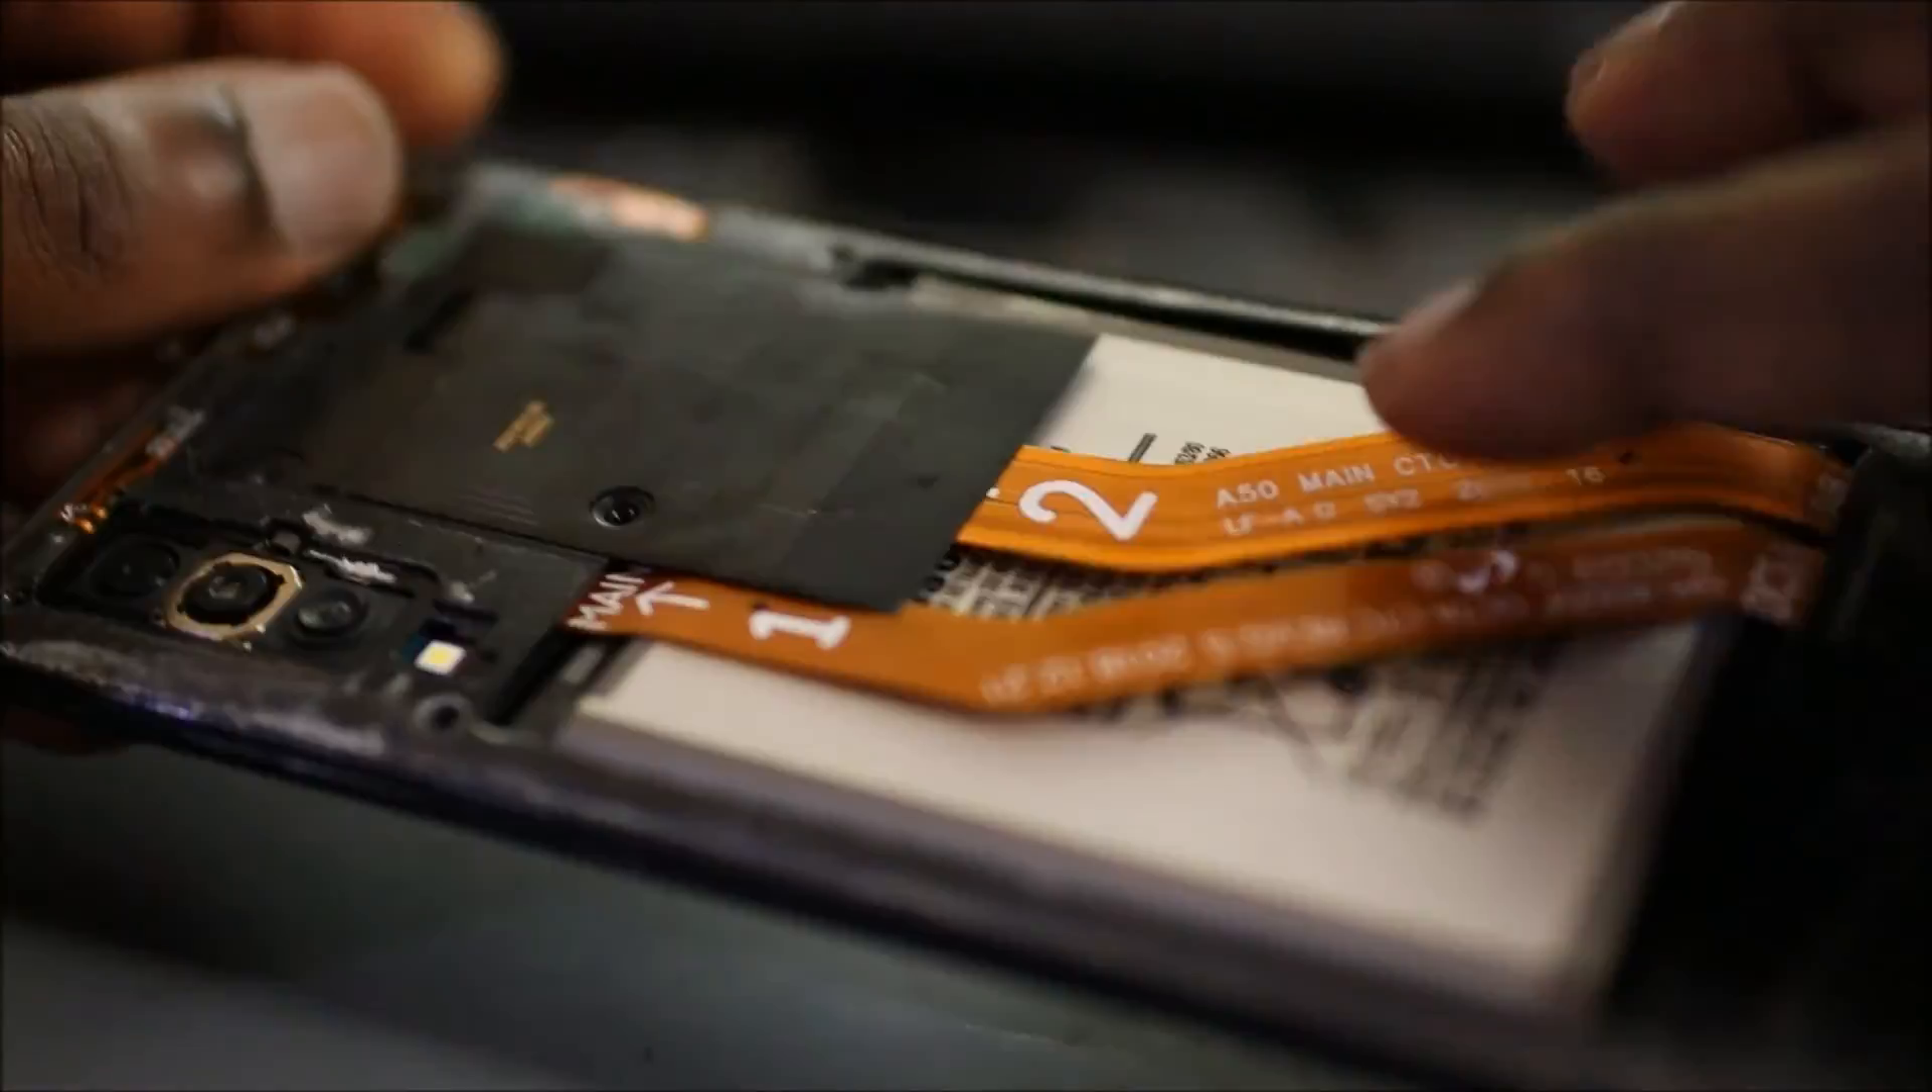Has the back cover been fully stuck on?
No.